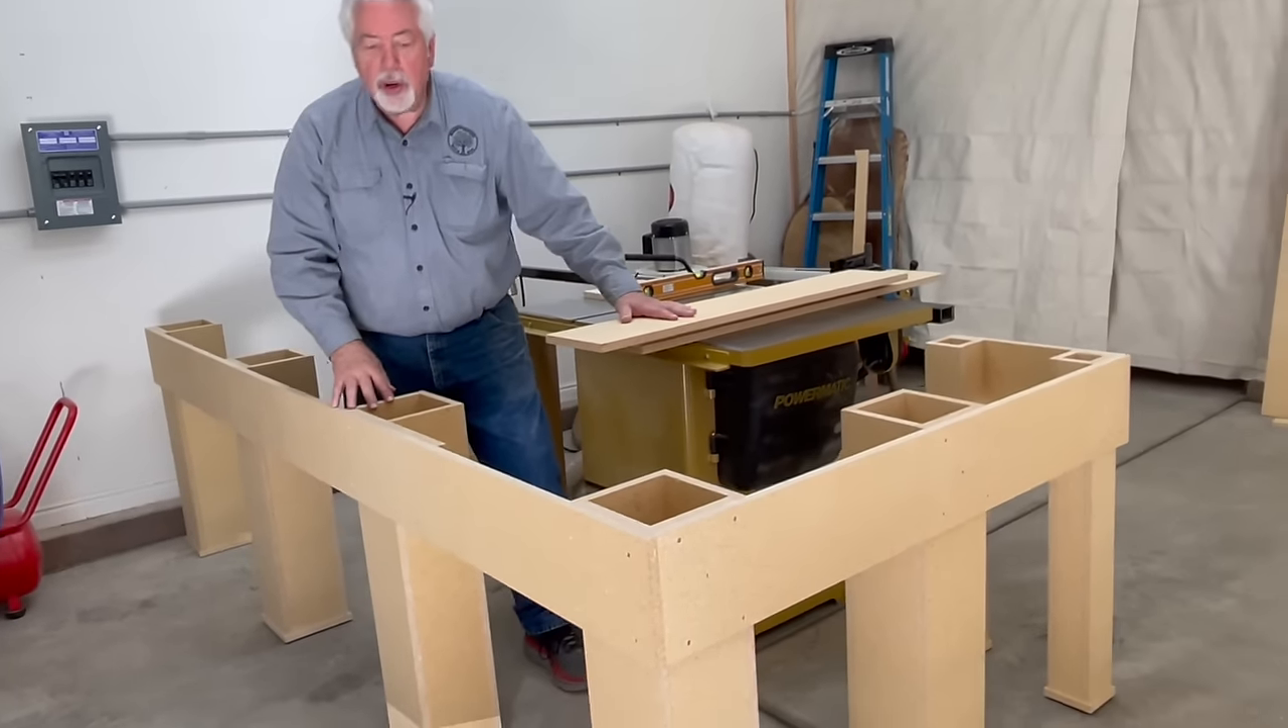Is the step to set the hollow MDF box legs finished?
Yes.